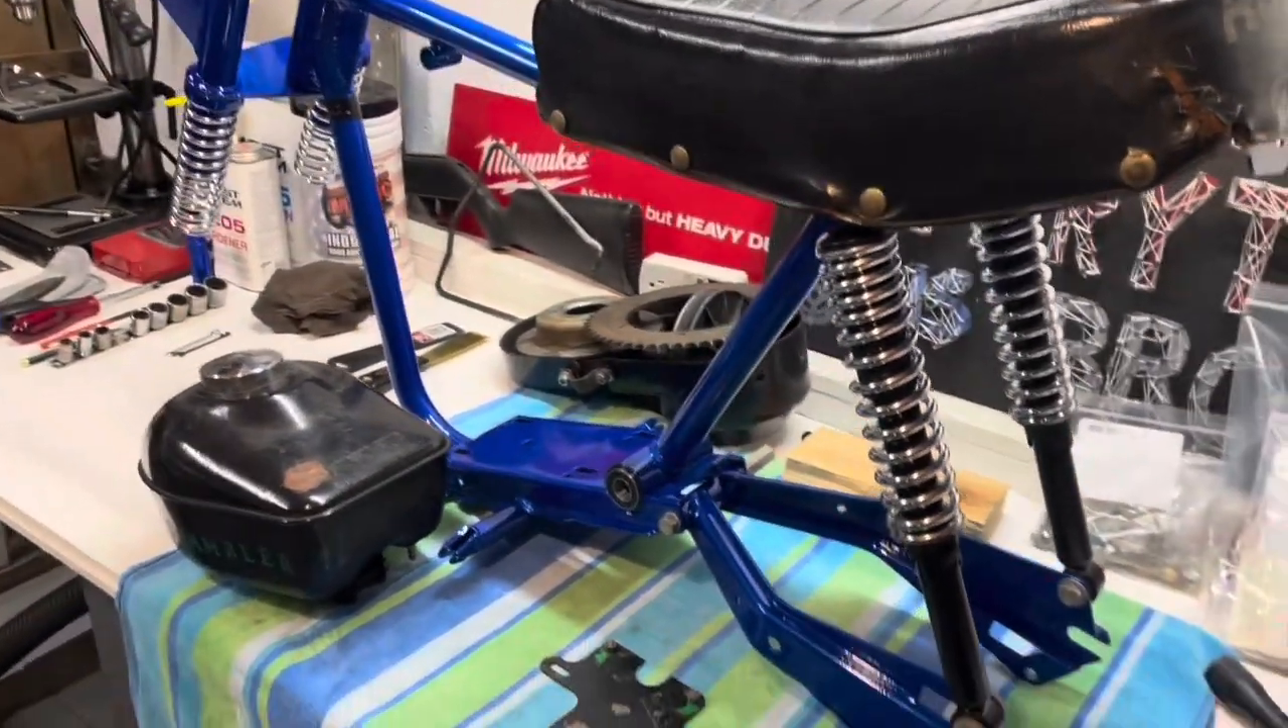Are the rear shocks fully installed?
Yes.